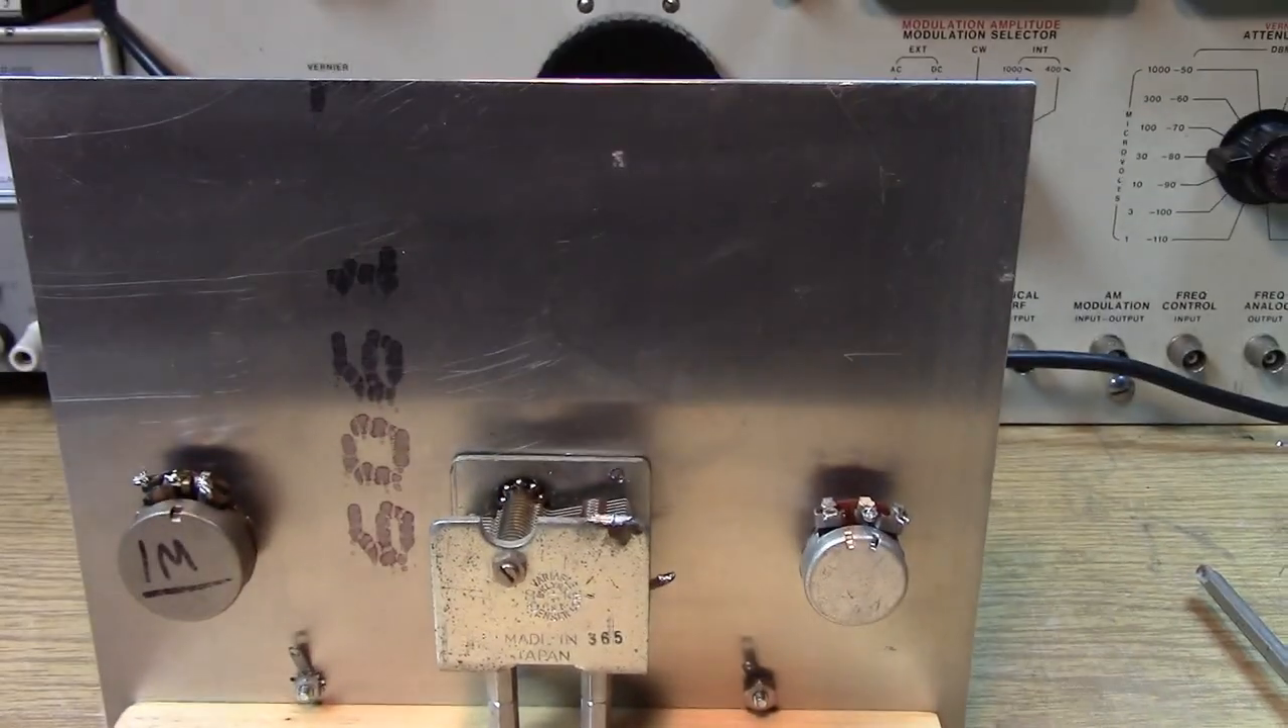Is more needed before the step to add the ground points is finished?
No.